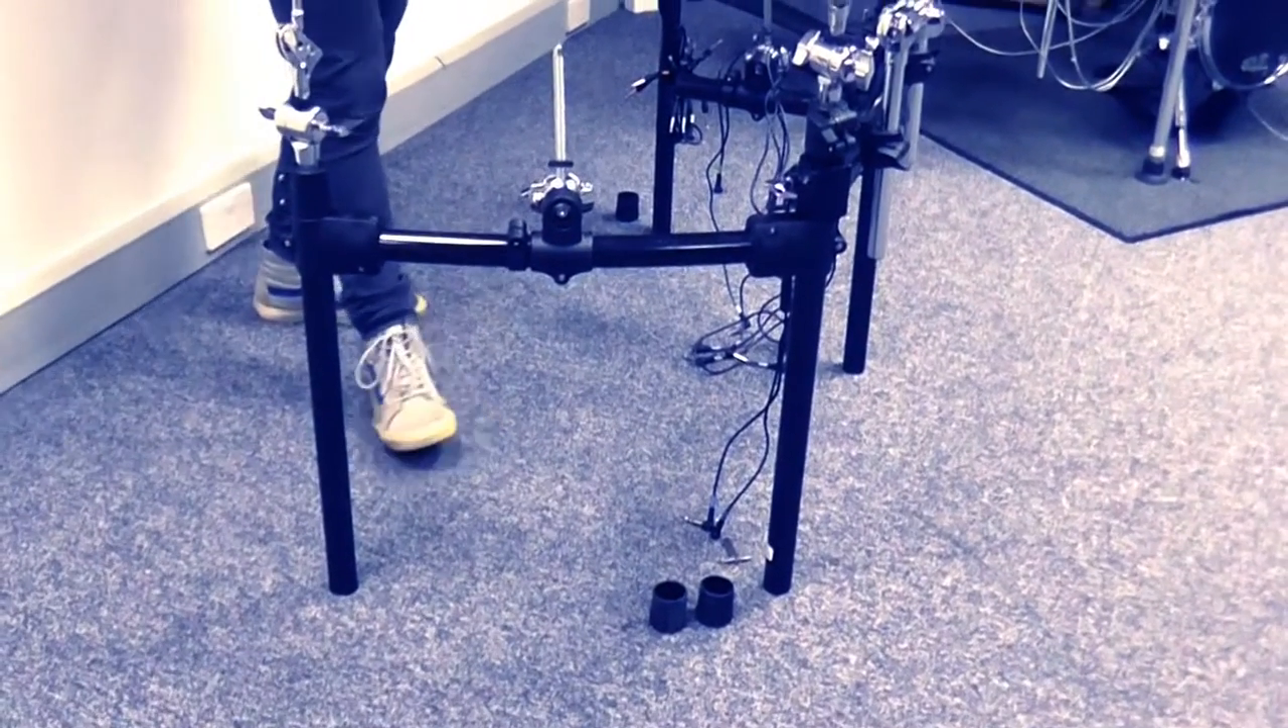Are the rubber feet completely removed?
Yes.